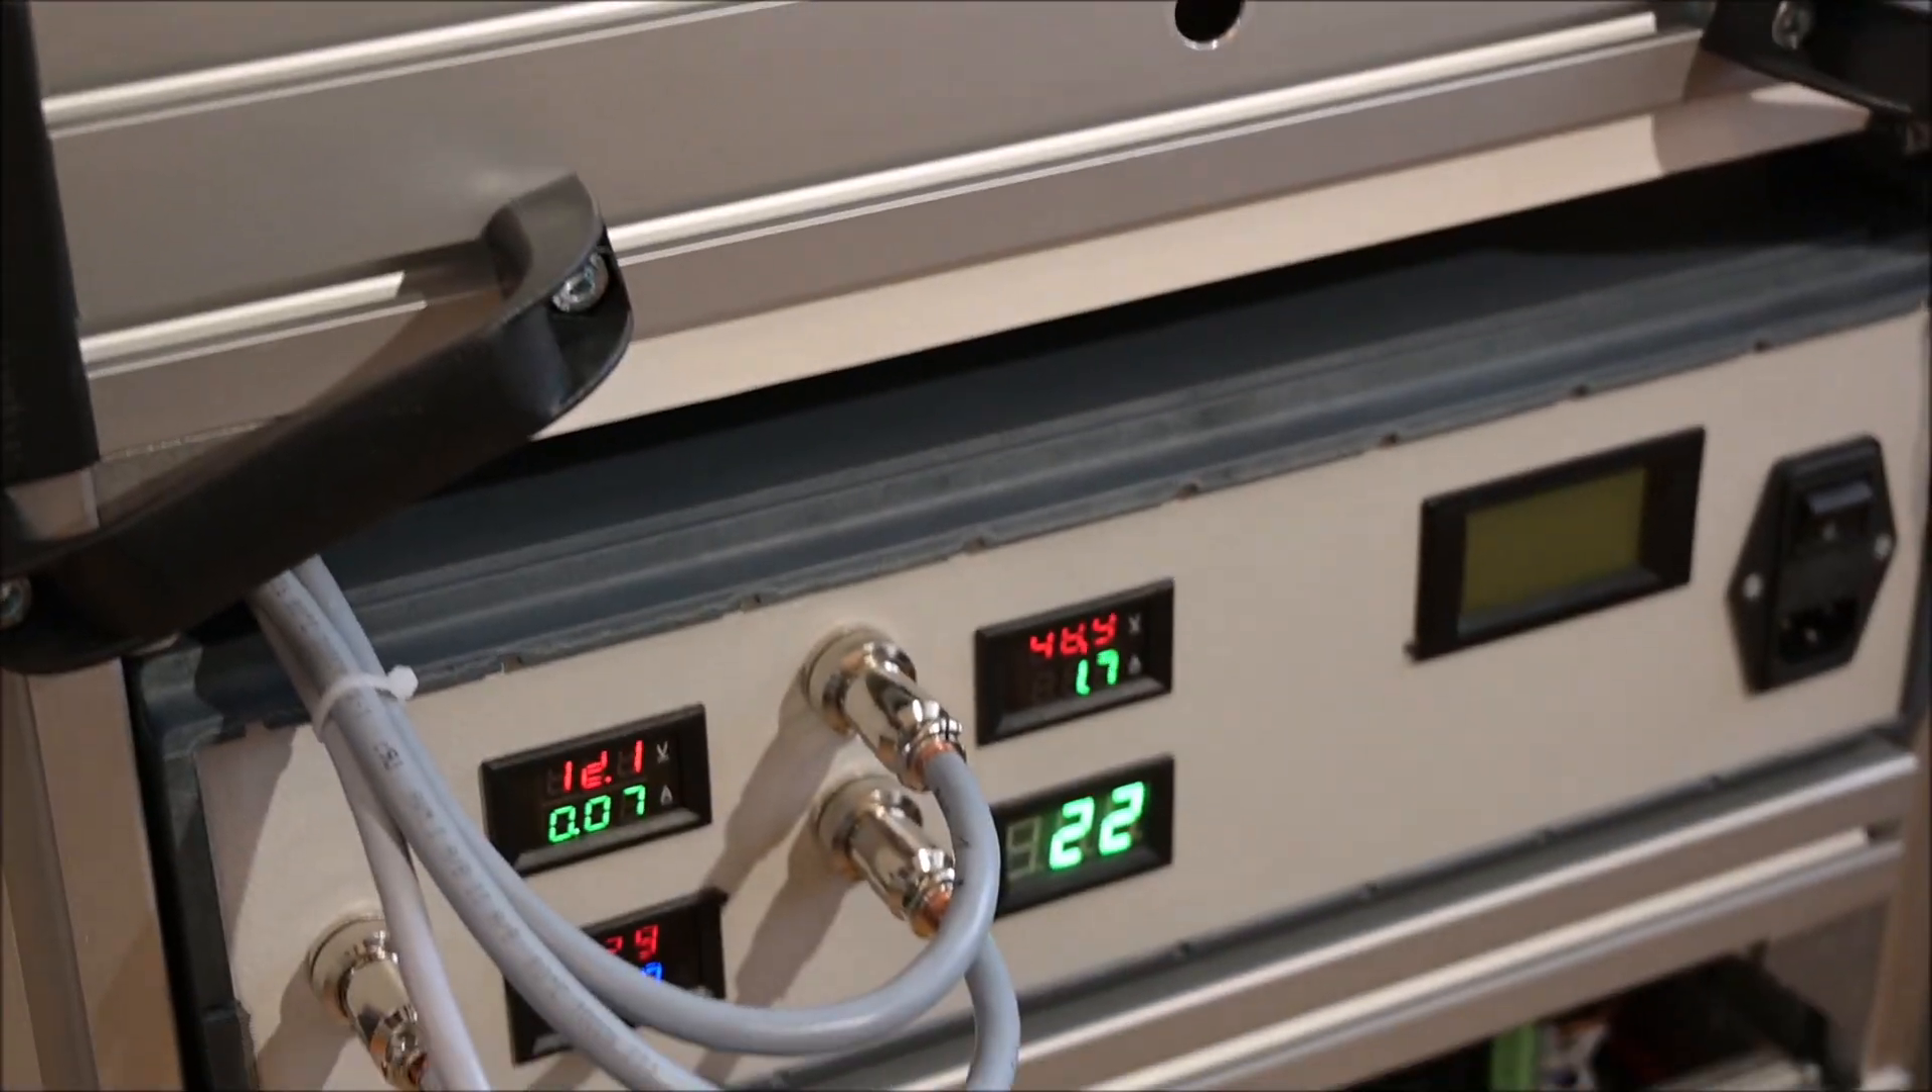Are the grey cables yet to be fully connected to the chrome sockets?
No.